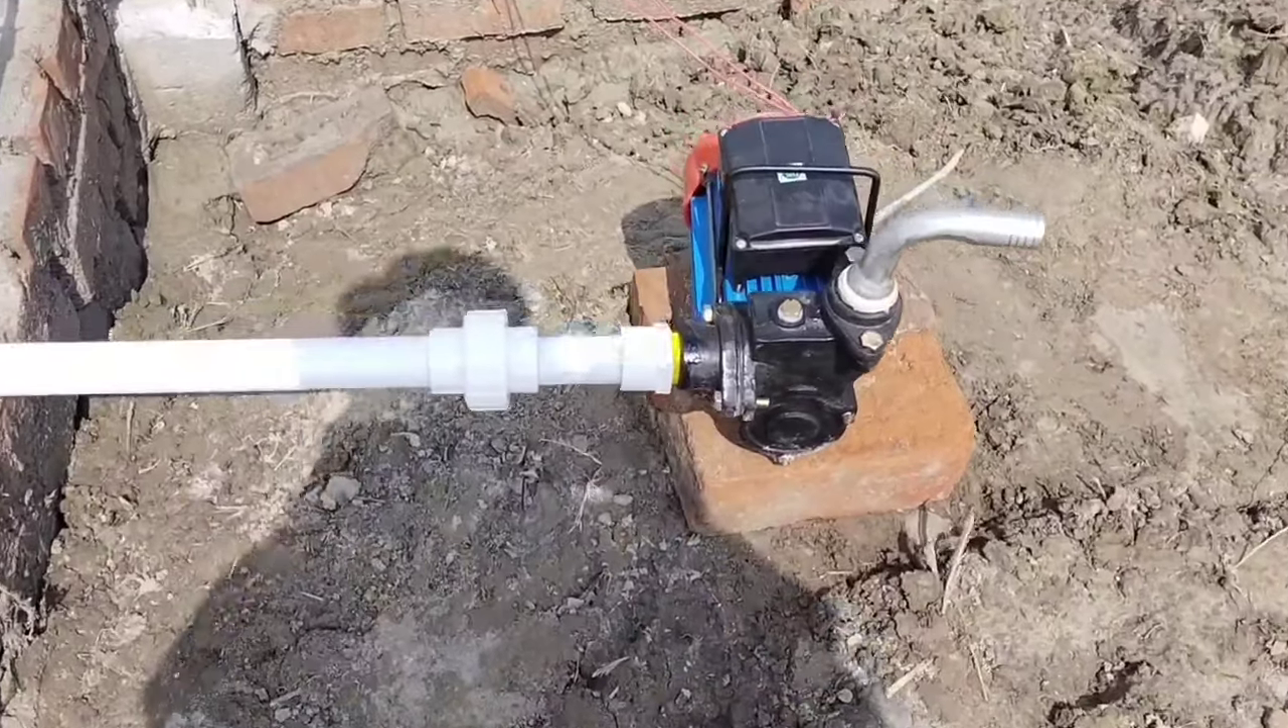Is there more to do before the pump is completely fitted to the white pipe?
No.